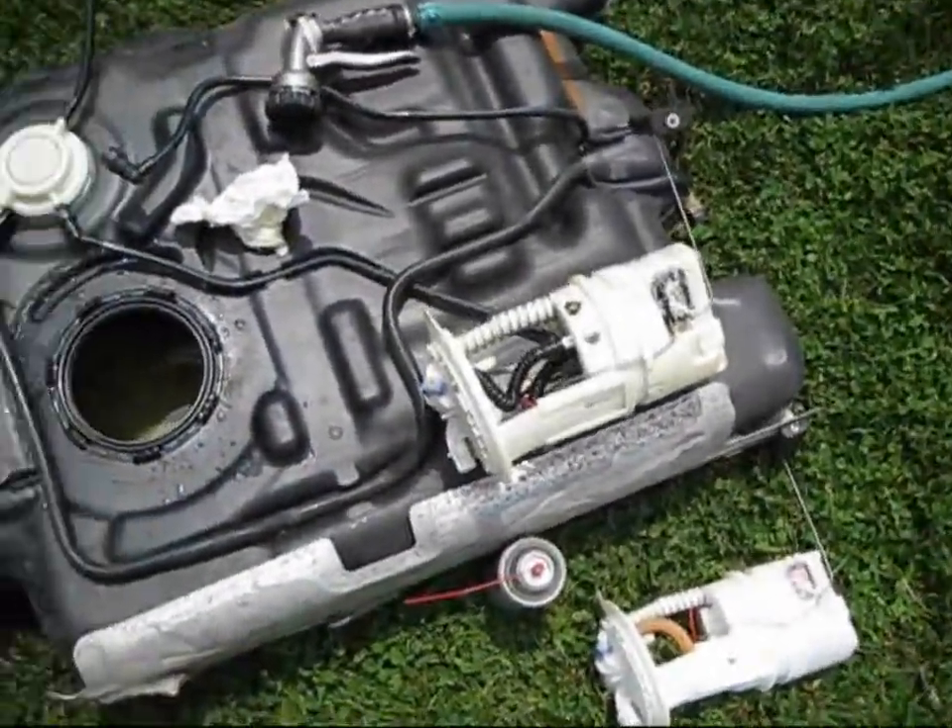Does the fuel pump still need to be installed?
Yes.